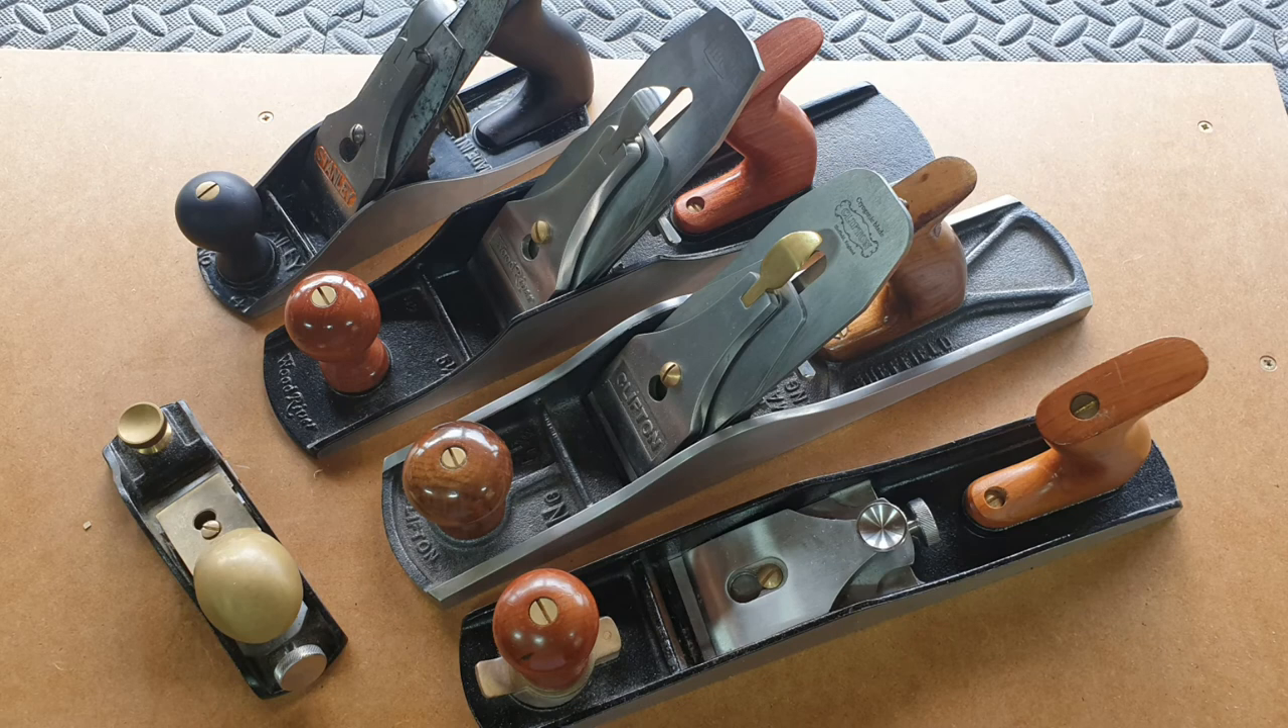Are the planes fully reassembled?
Yes.